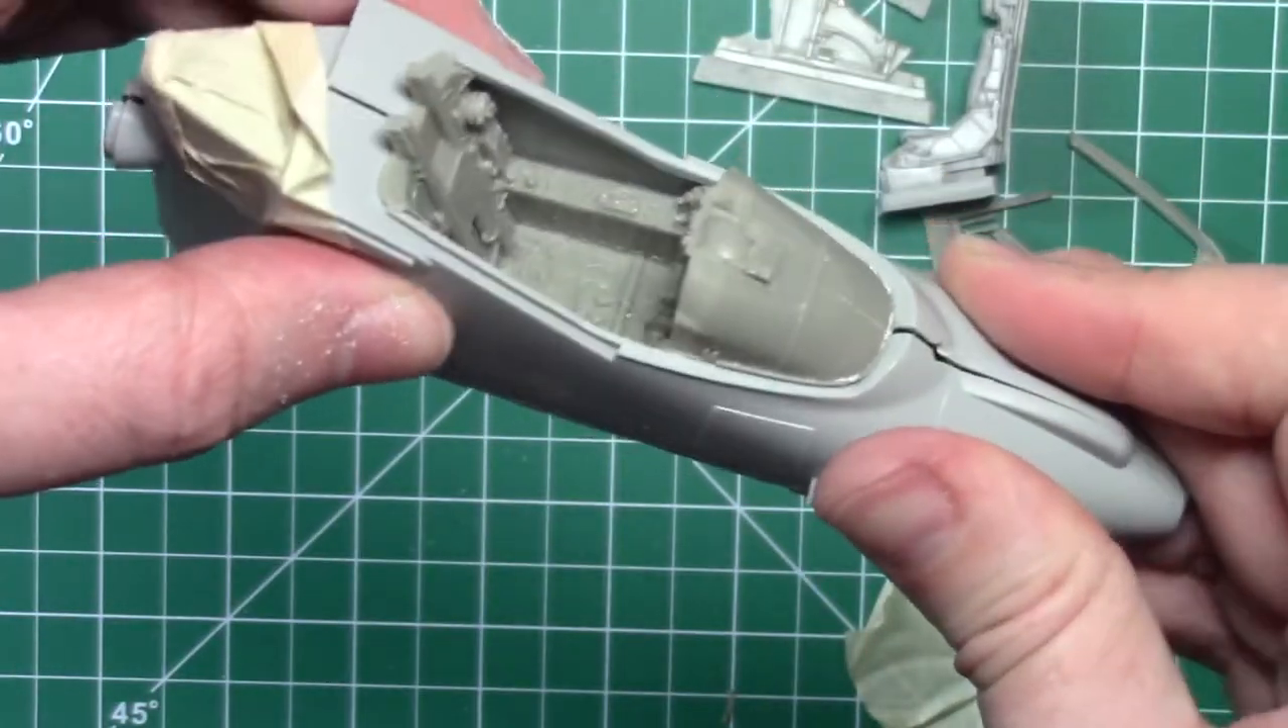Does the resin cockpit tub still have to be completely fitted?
No.